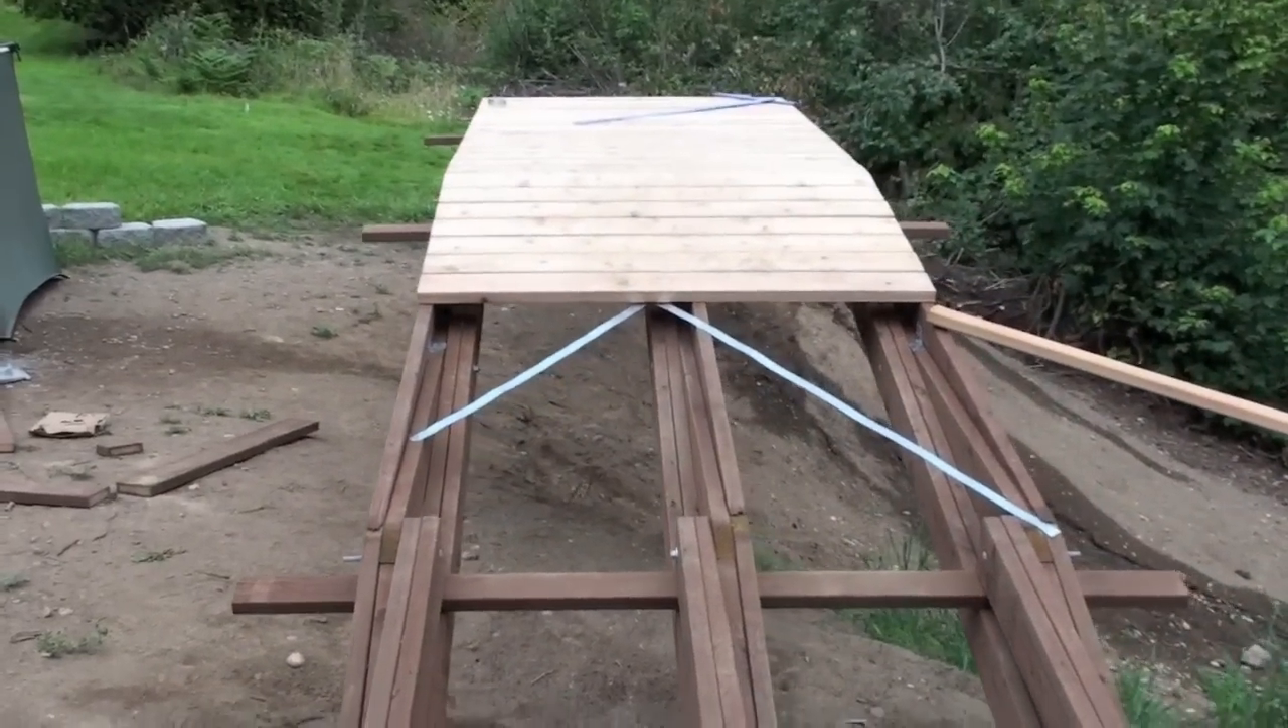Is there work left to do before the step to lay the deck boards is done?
Yes.